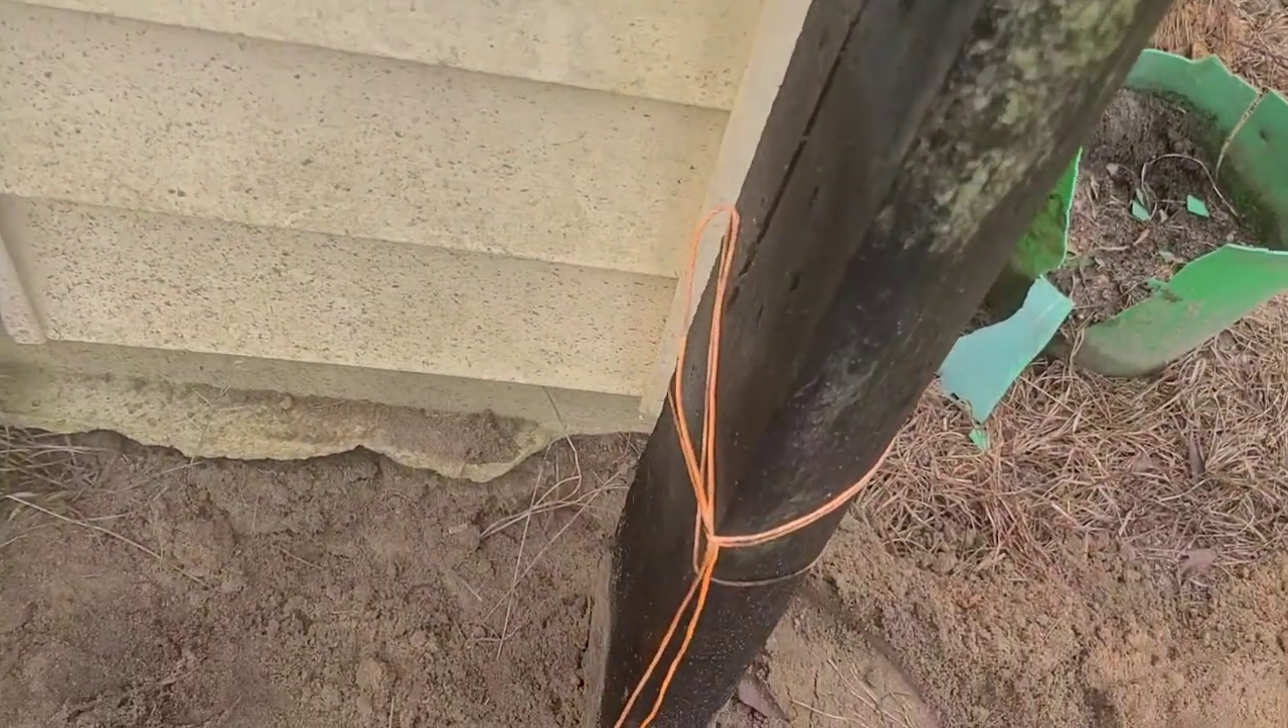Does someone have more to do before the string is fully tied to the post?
No.